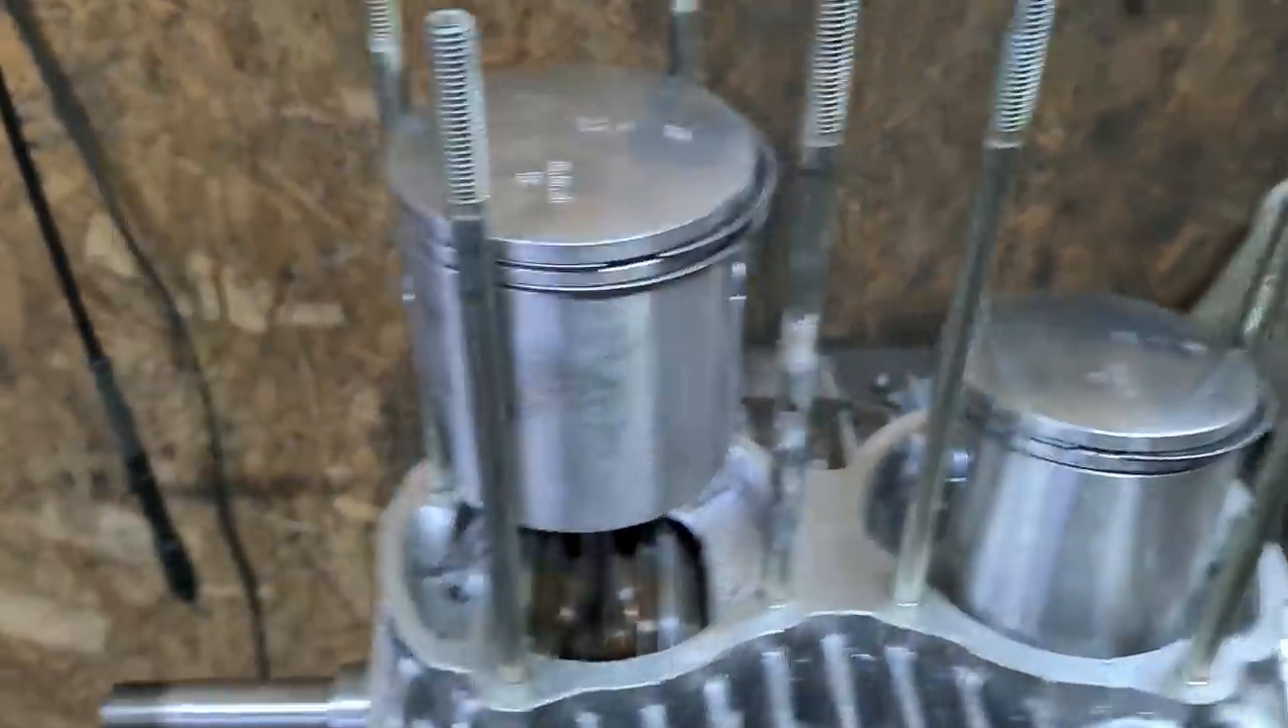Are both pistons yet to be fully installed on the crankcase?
No.